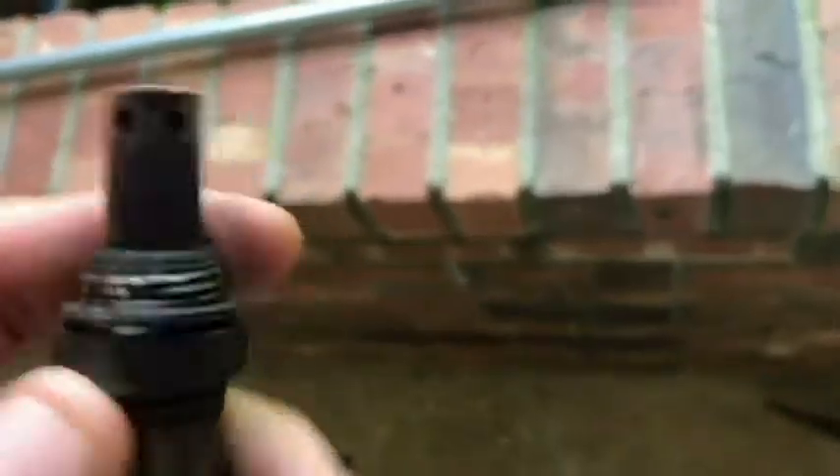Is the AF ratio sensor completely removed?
Yes.